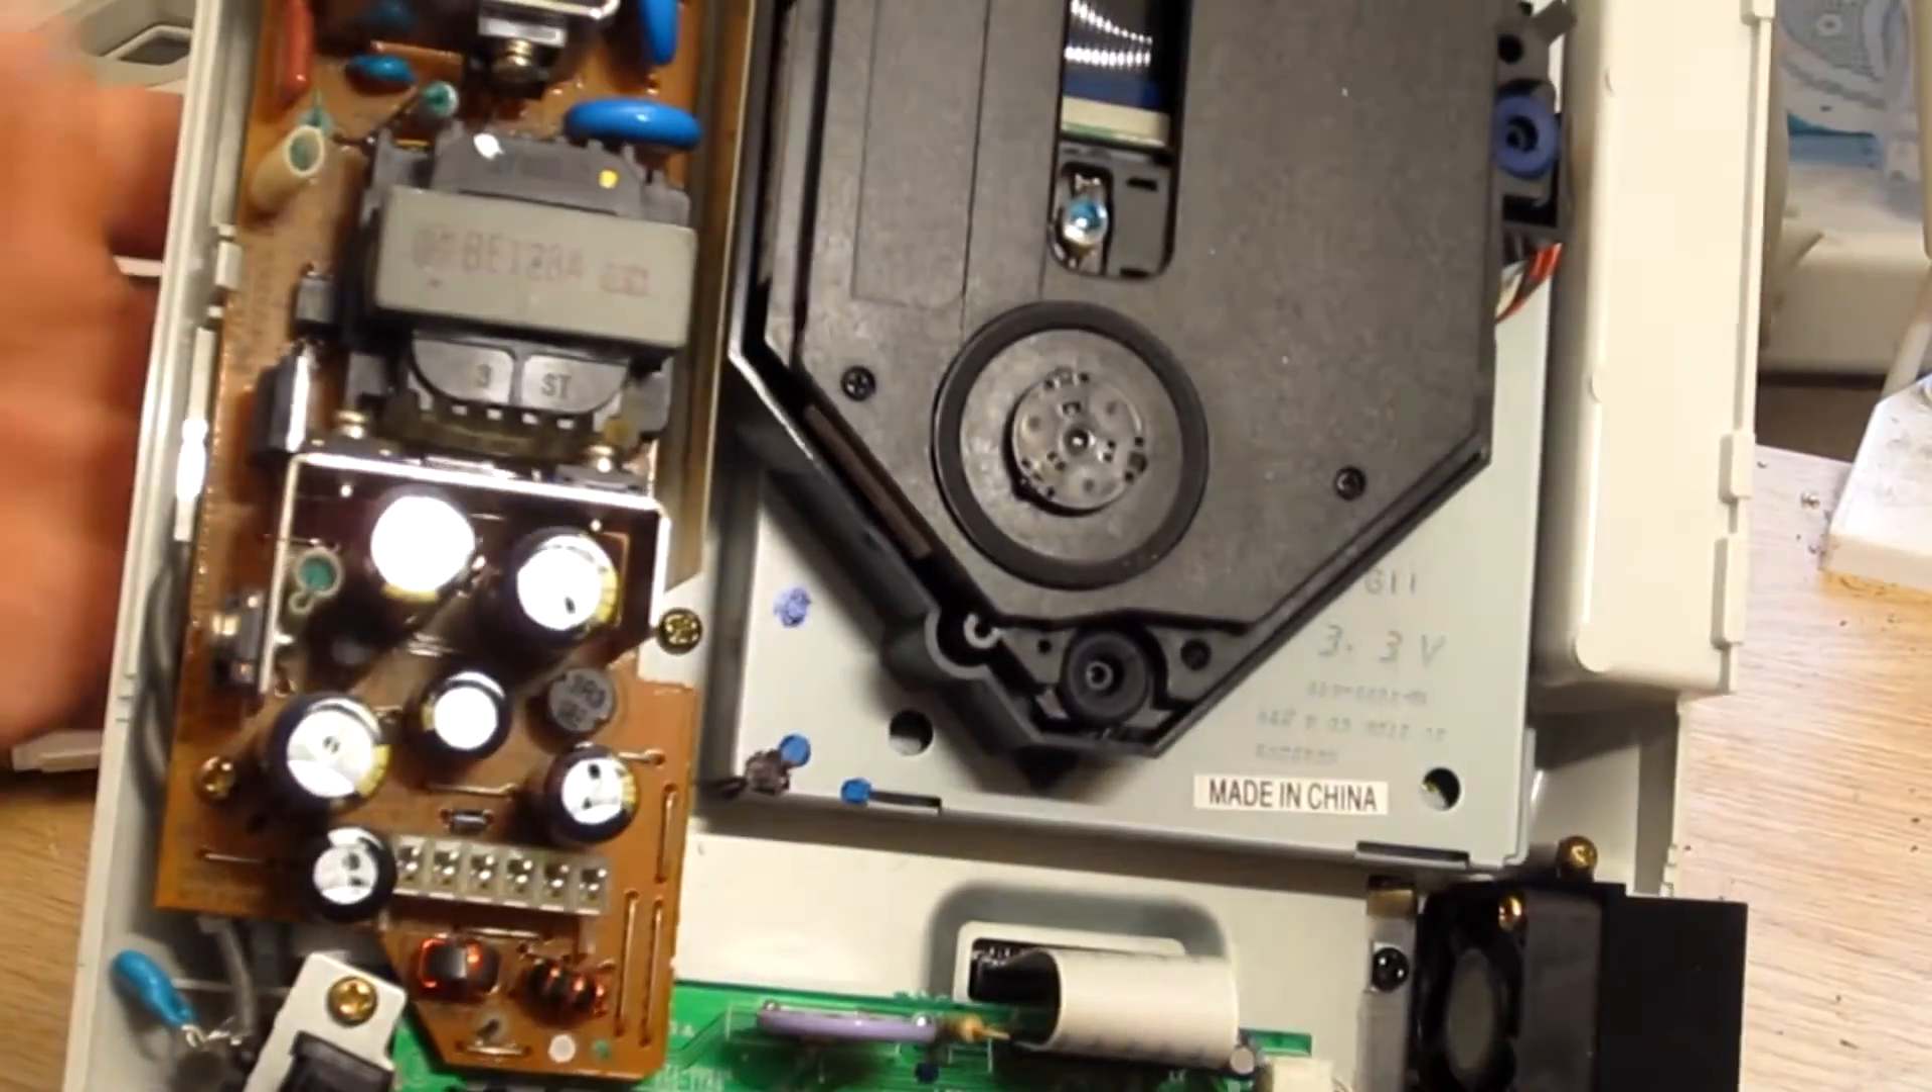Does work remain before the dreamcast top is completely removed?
No.